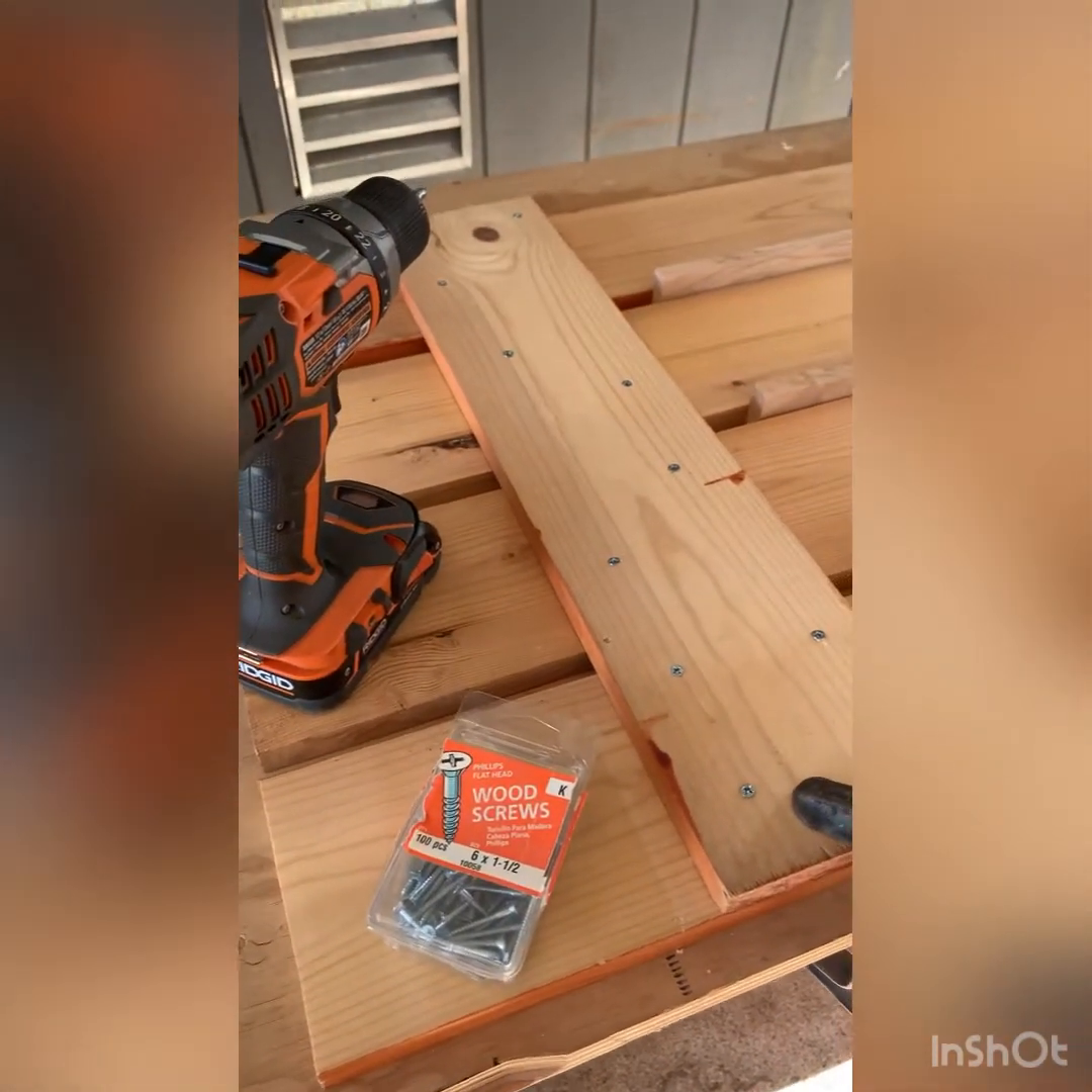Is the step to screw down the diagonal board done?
Yes.